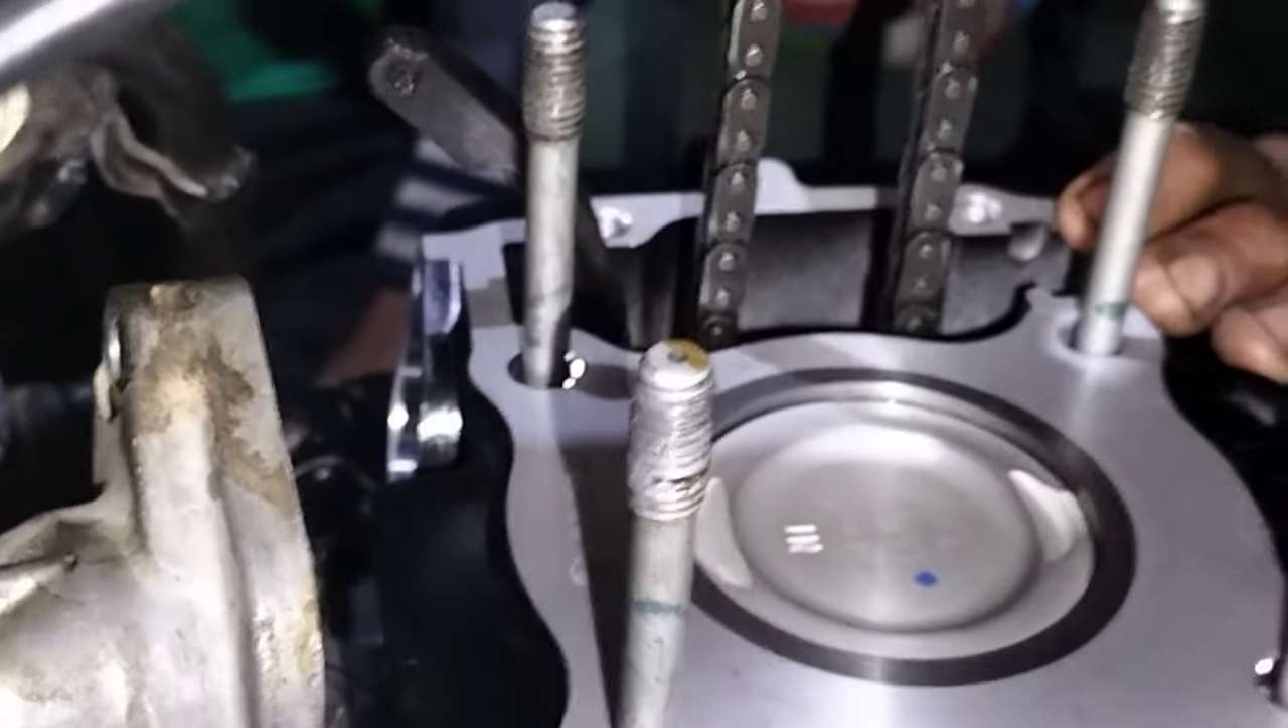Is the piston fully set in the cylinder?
Yes.